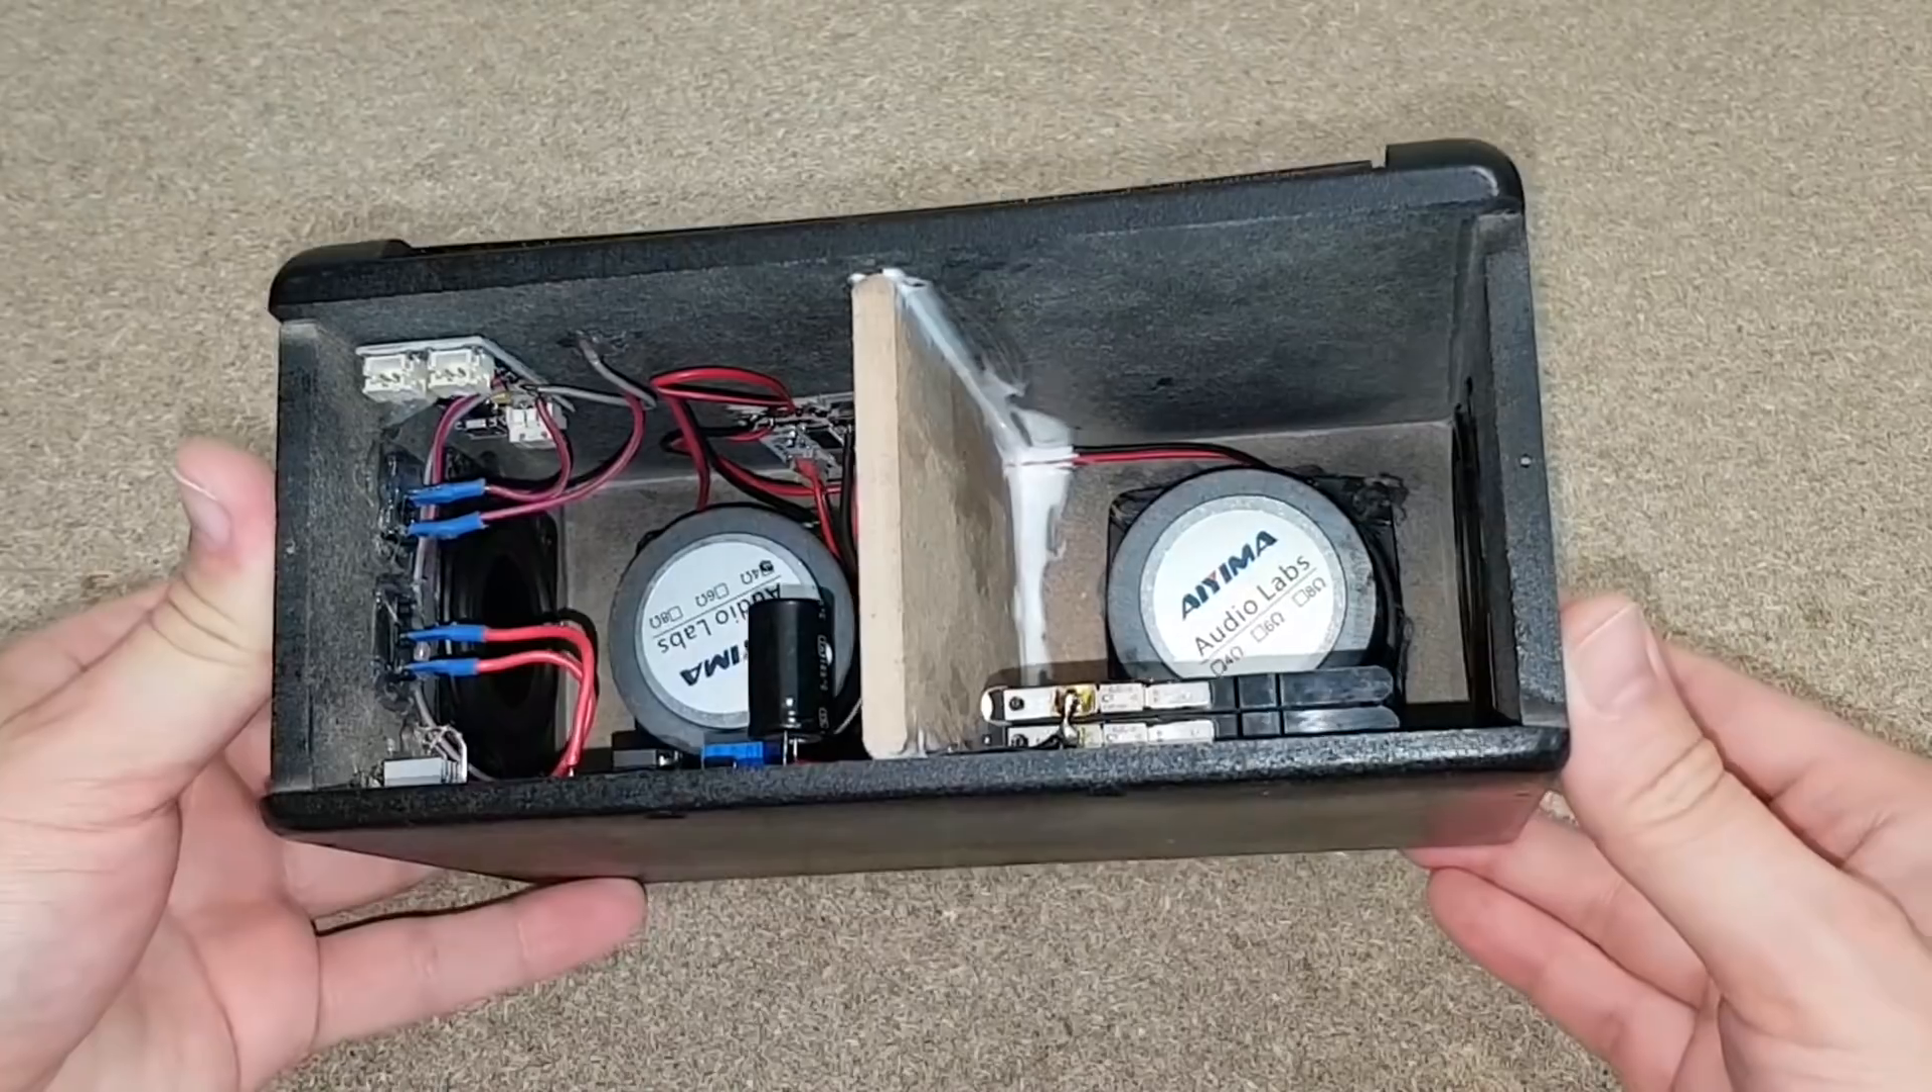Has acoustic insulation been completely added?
No.